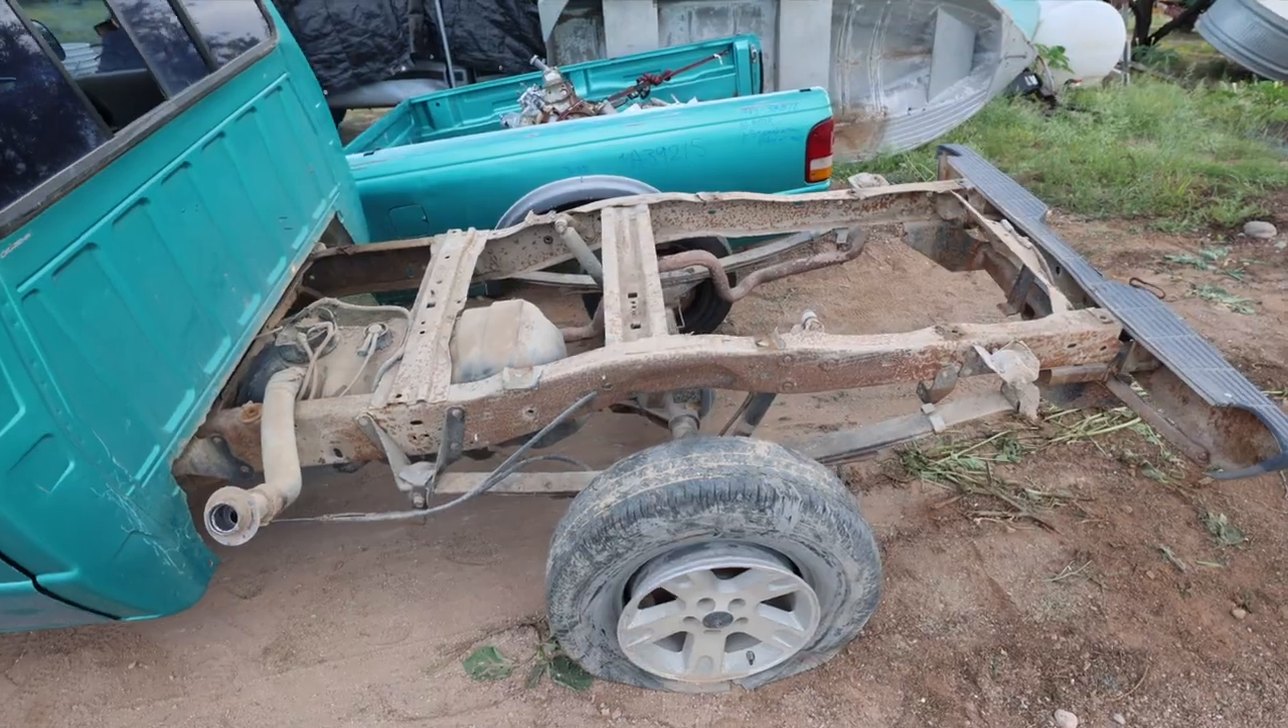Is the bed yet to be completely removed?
No.